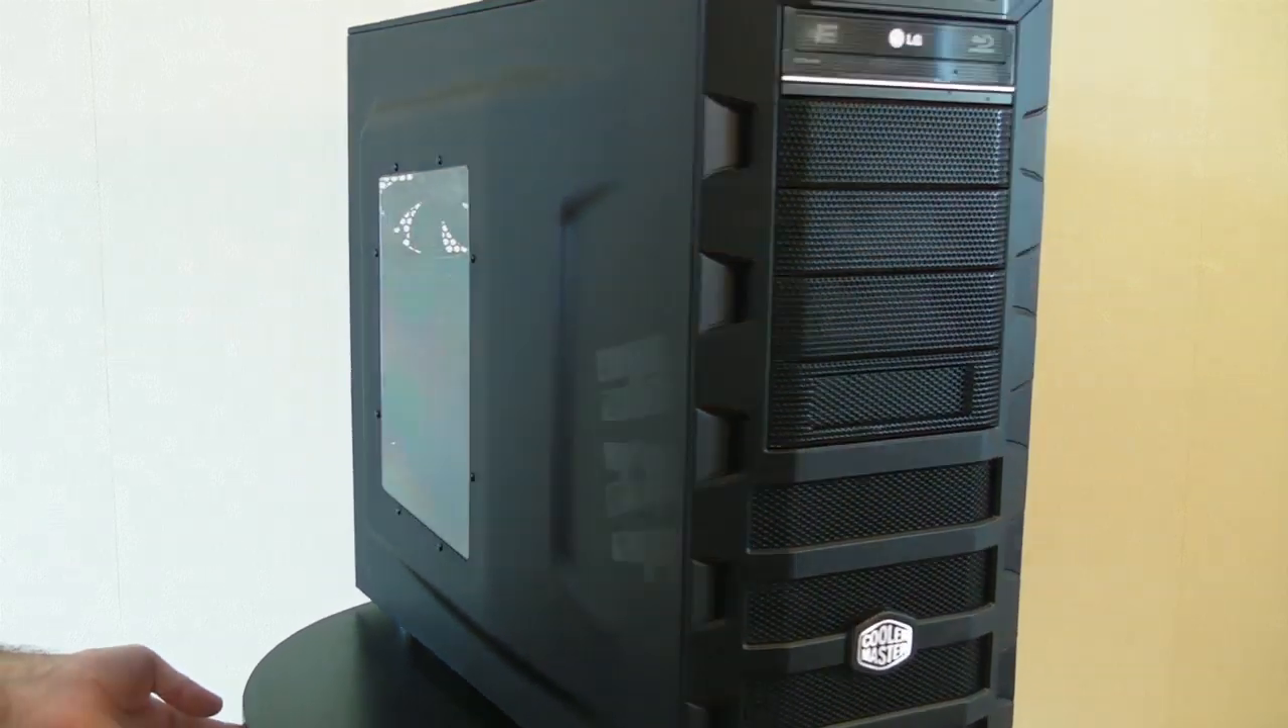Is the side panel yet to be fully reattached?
No.